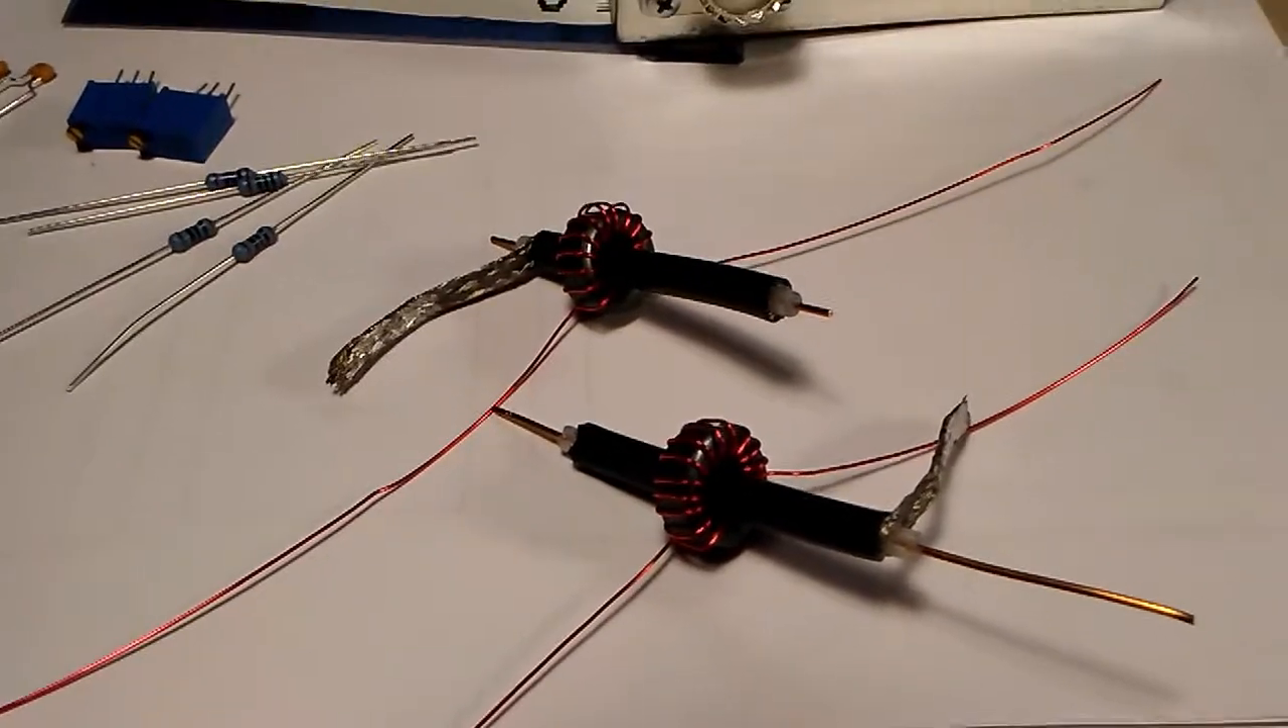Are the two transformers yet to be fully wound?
No.